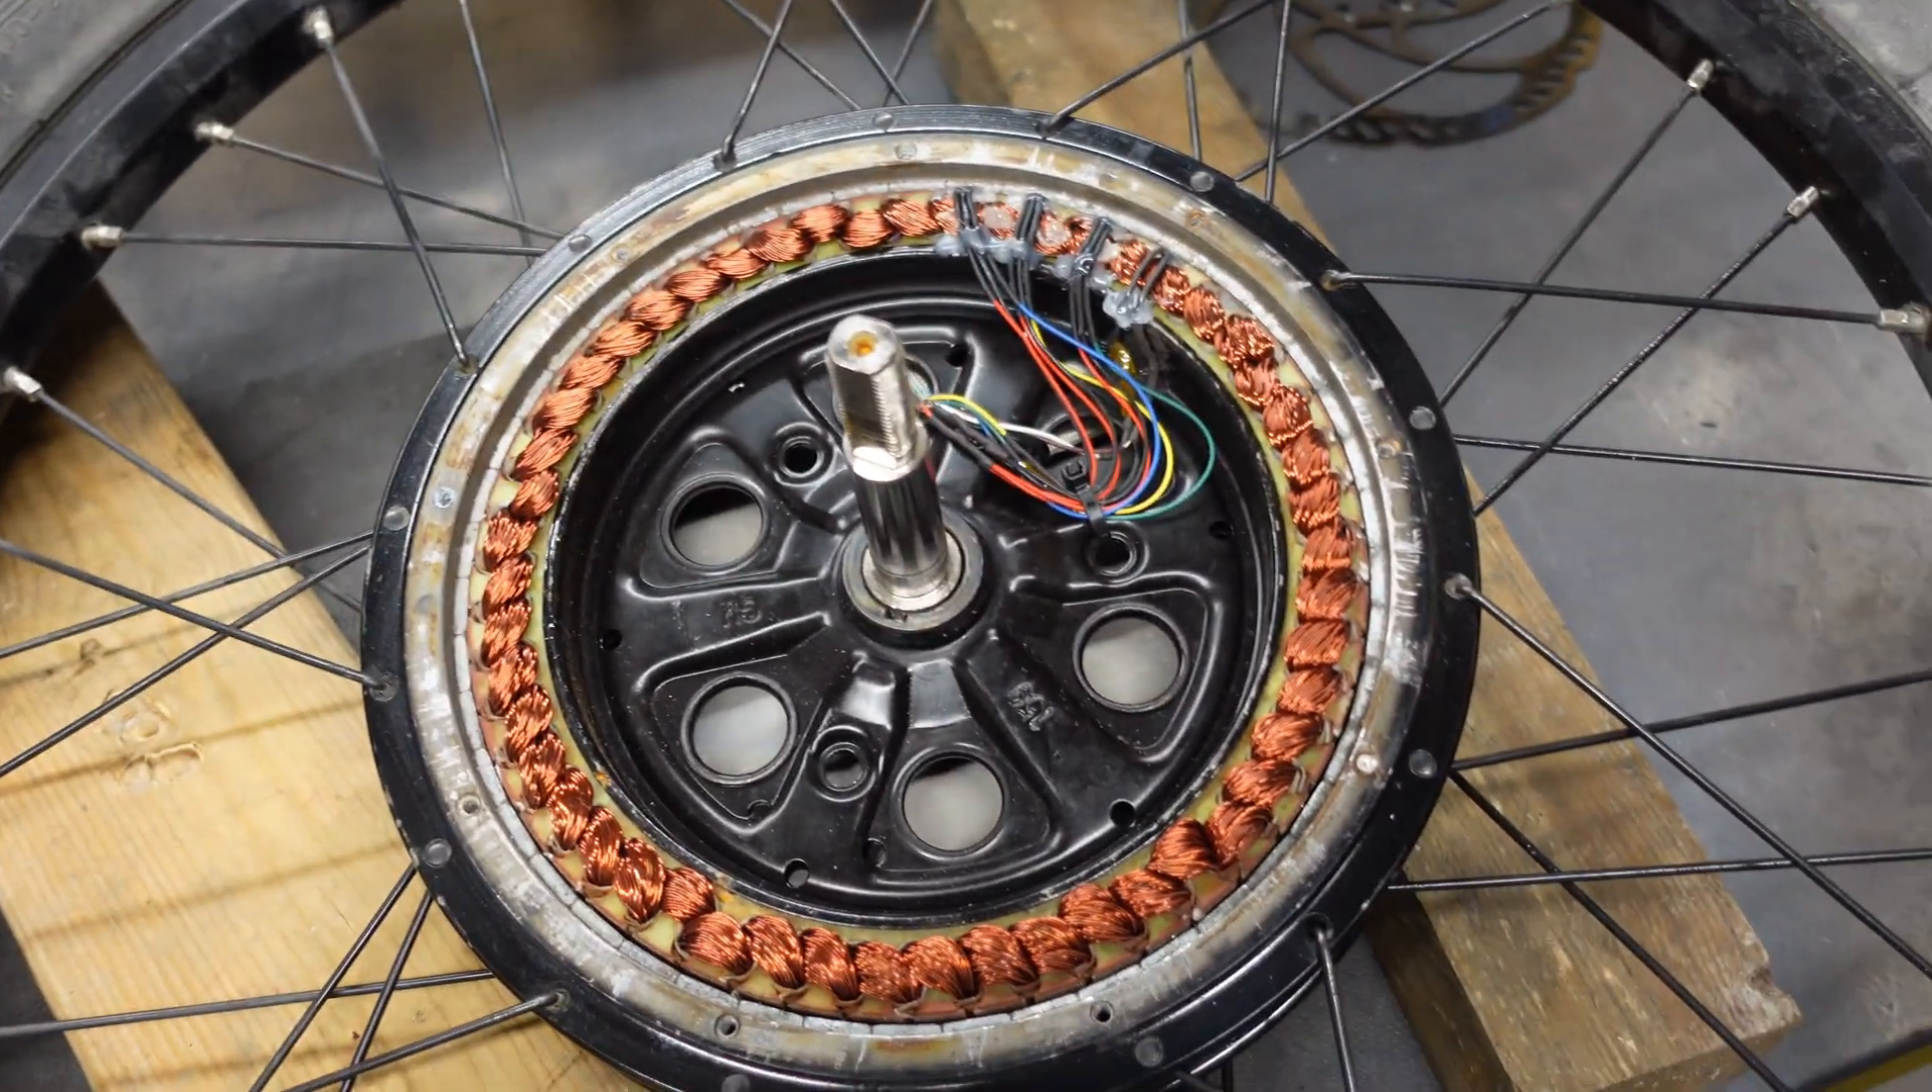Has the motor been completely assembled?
No.